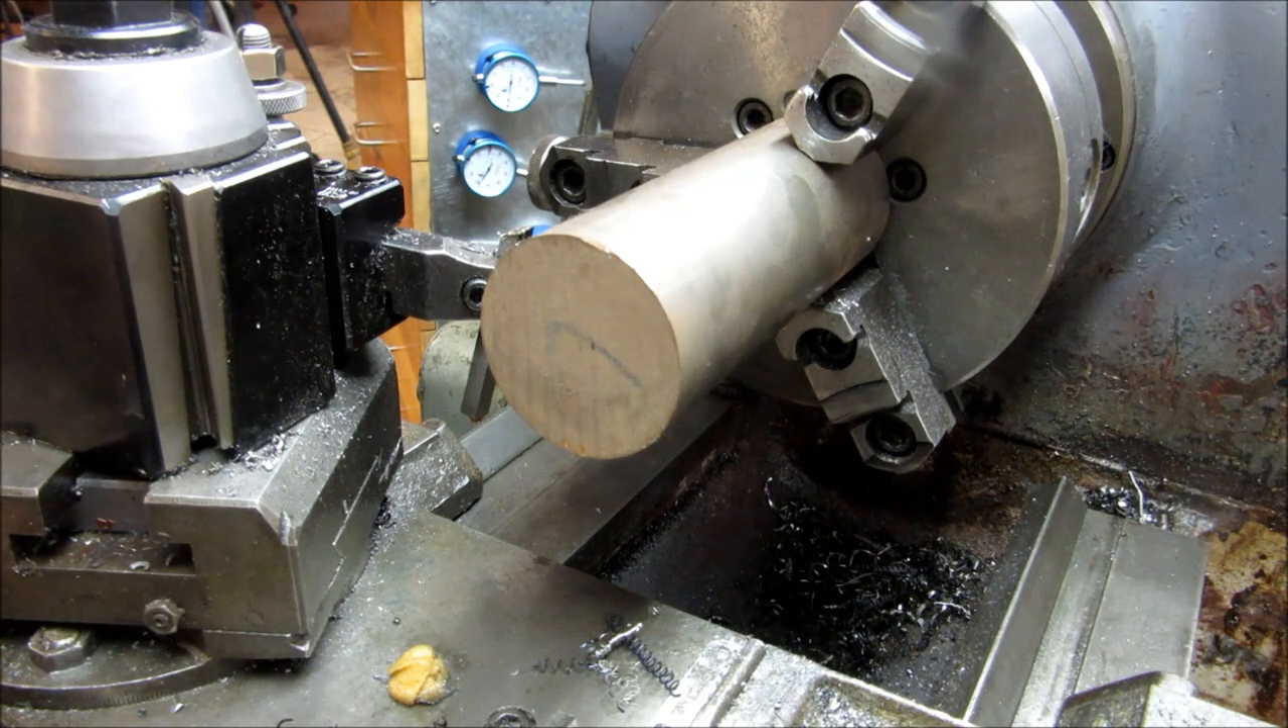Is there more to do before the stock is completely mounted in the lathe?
No.